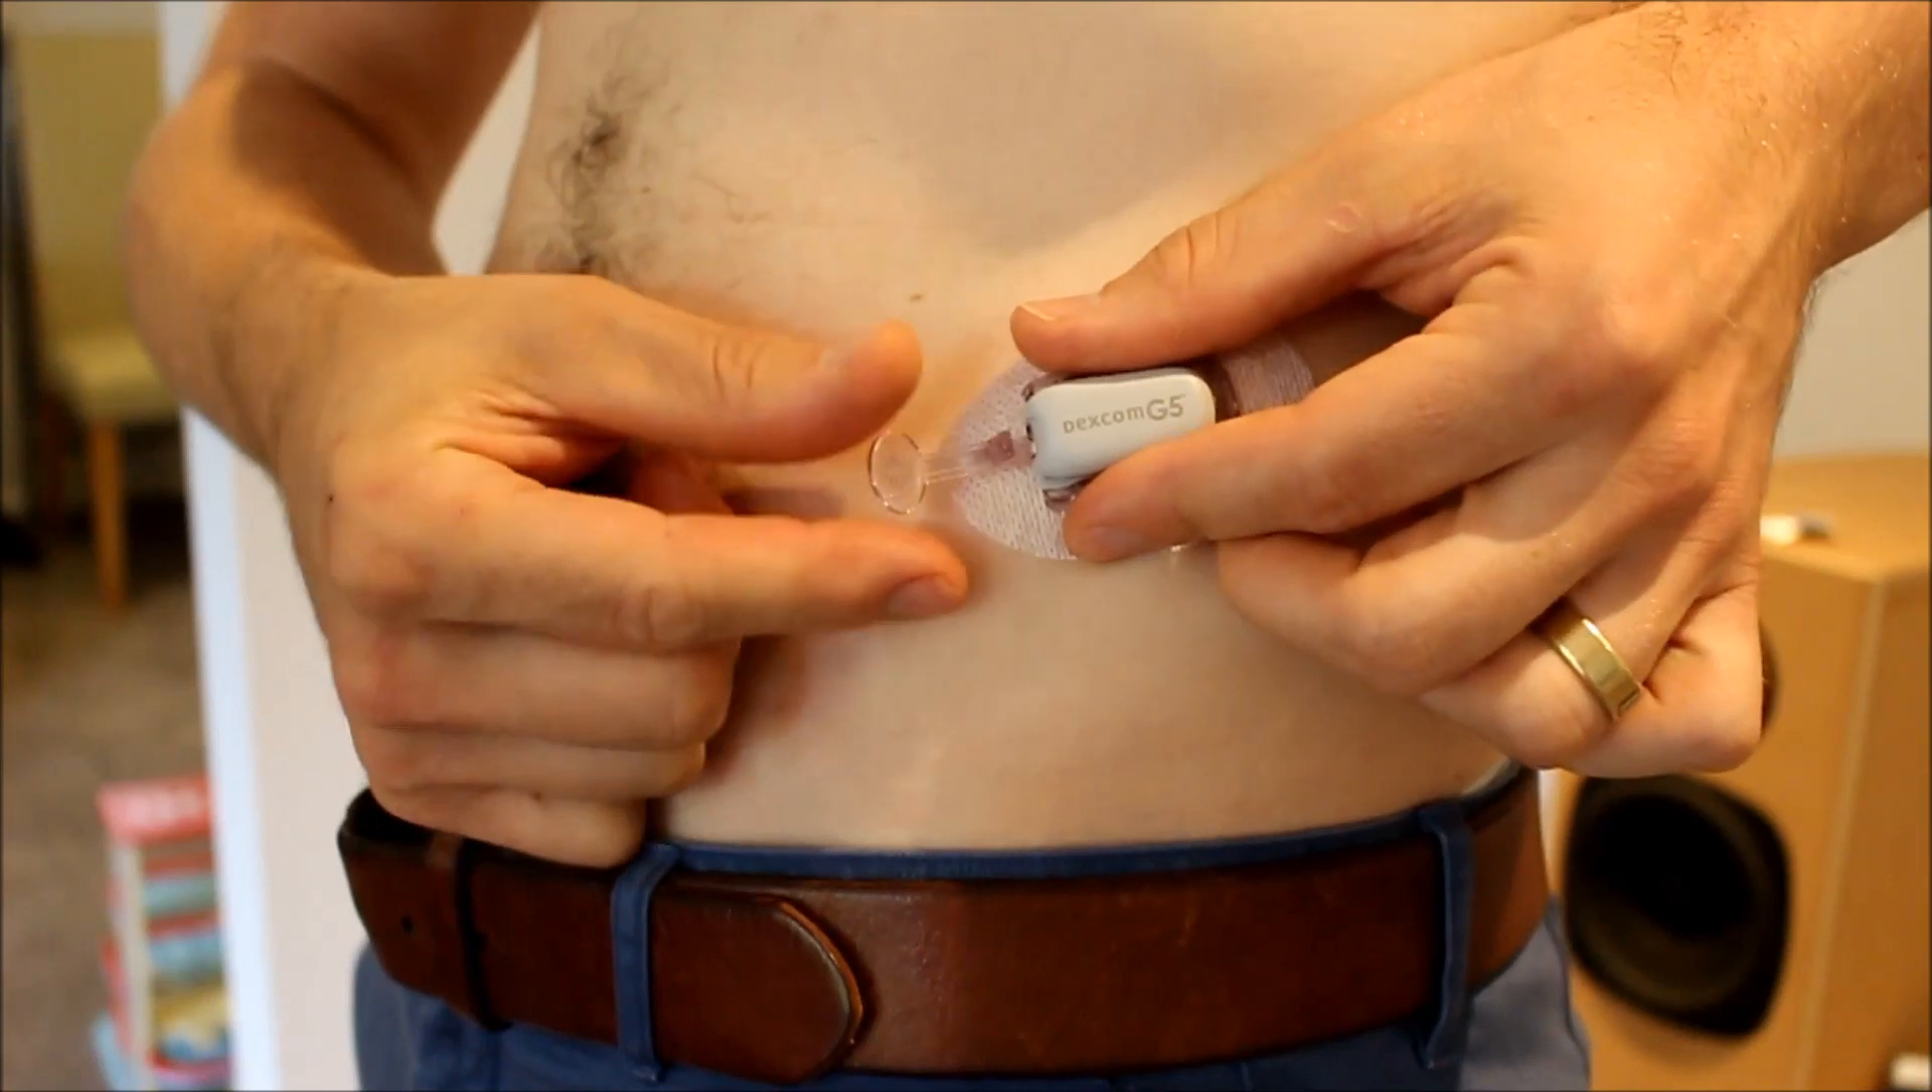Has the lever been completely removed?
No.